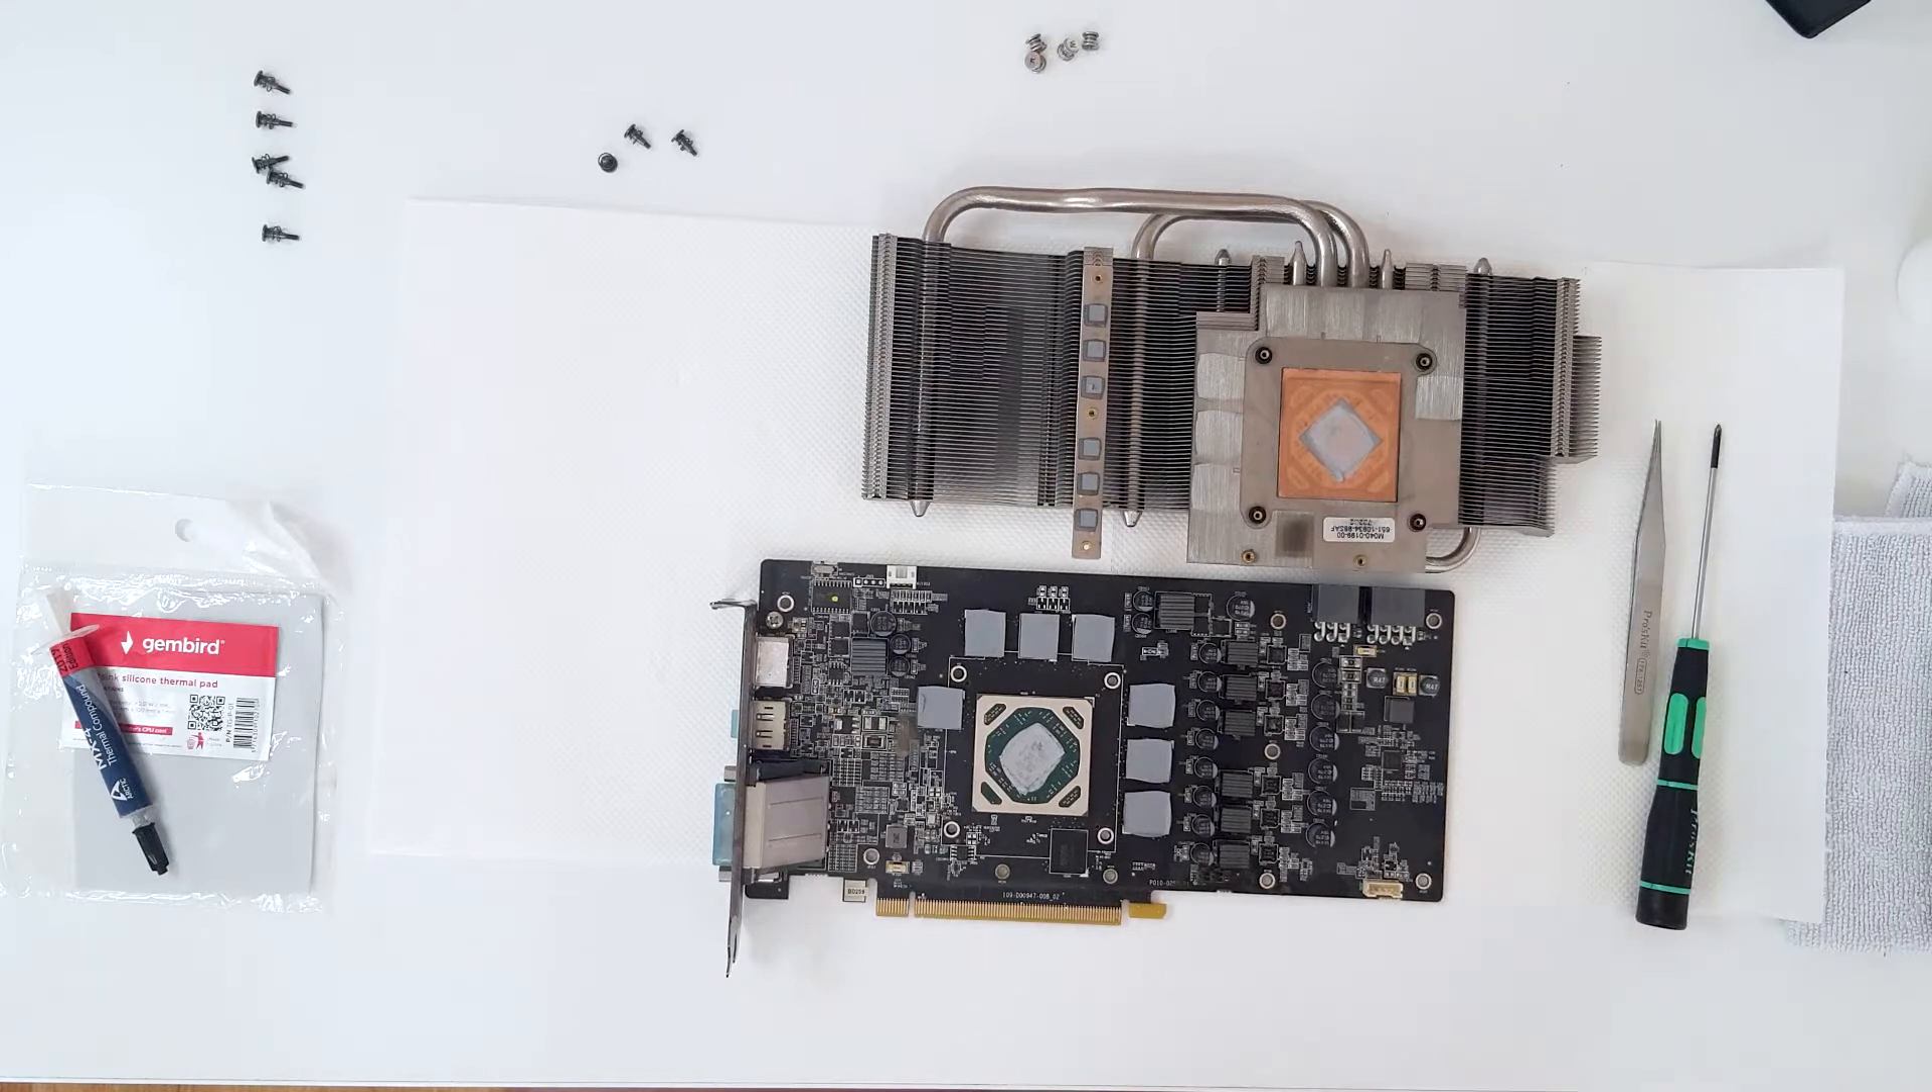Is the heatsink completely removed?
Yes.